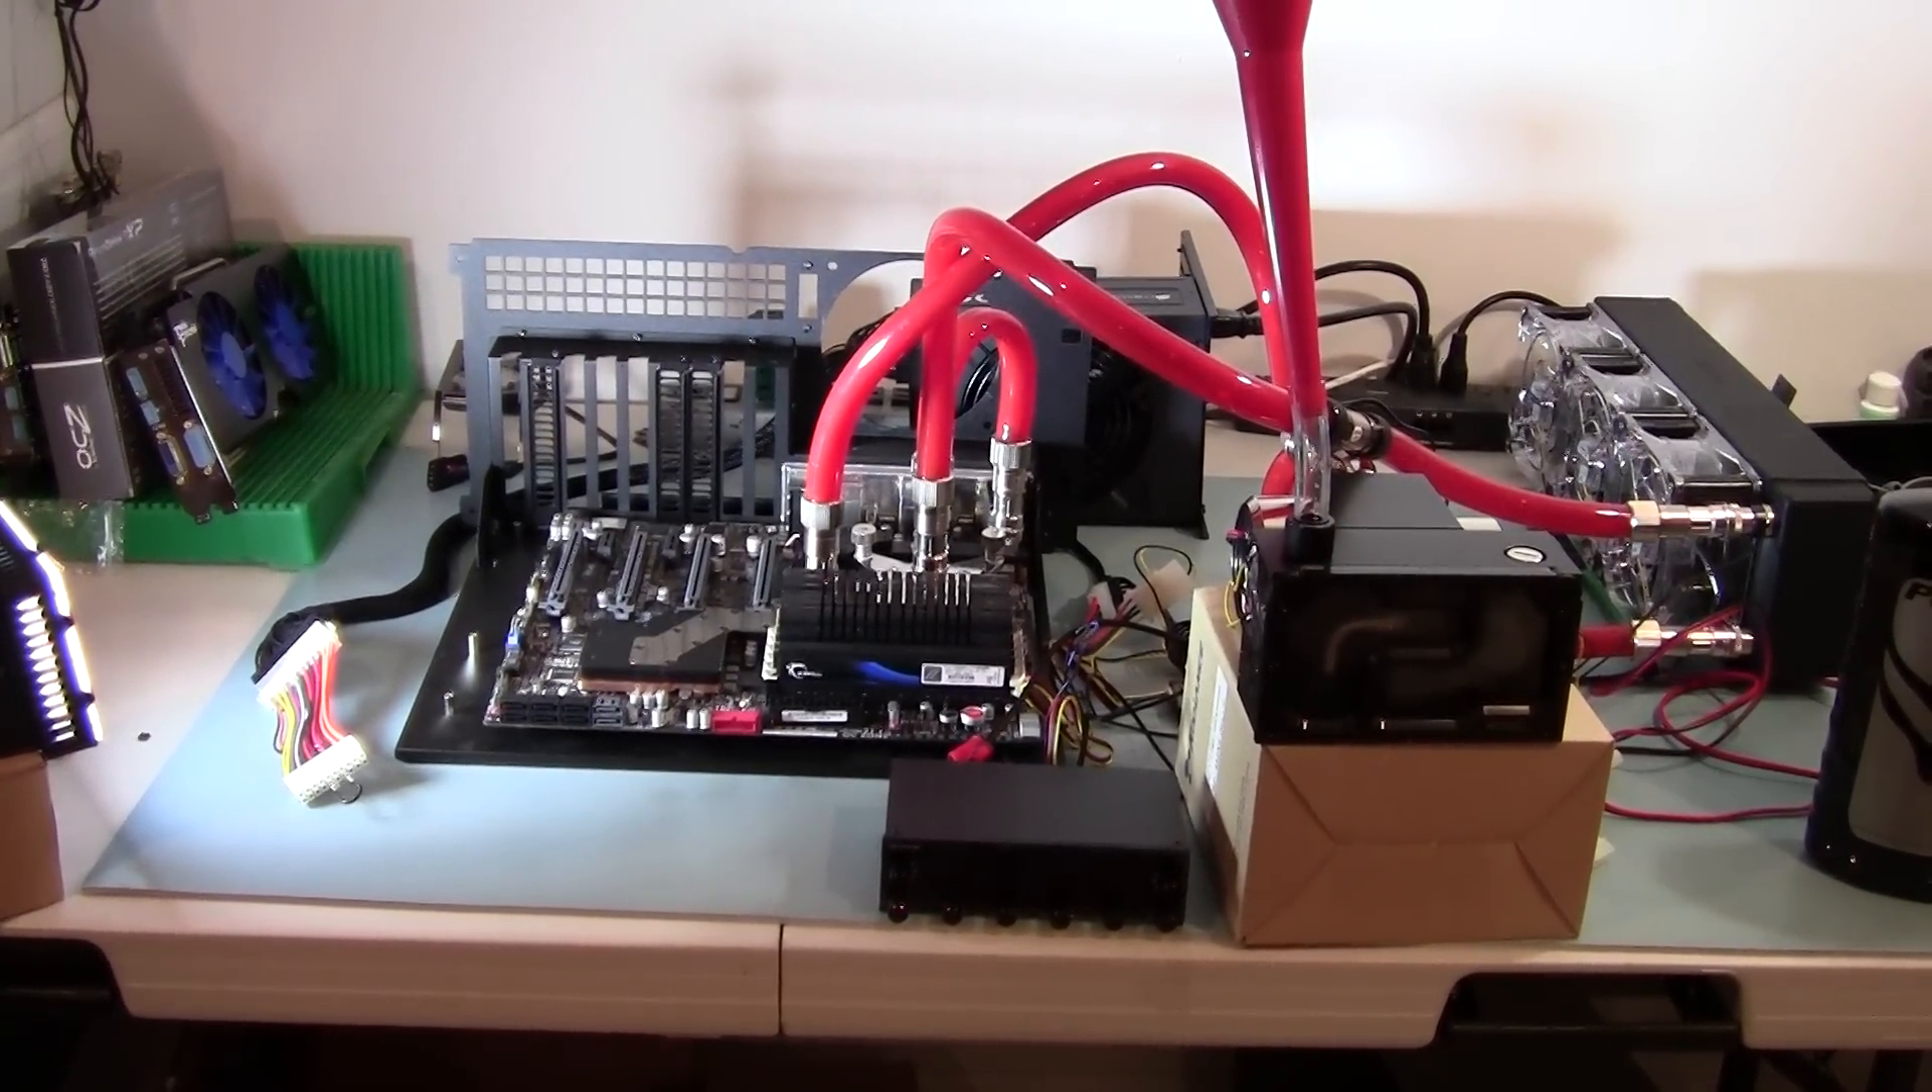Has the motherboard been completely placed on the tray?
Yes.